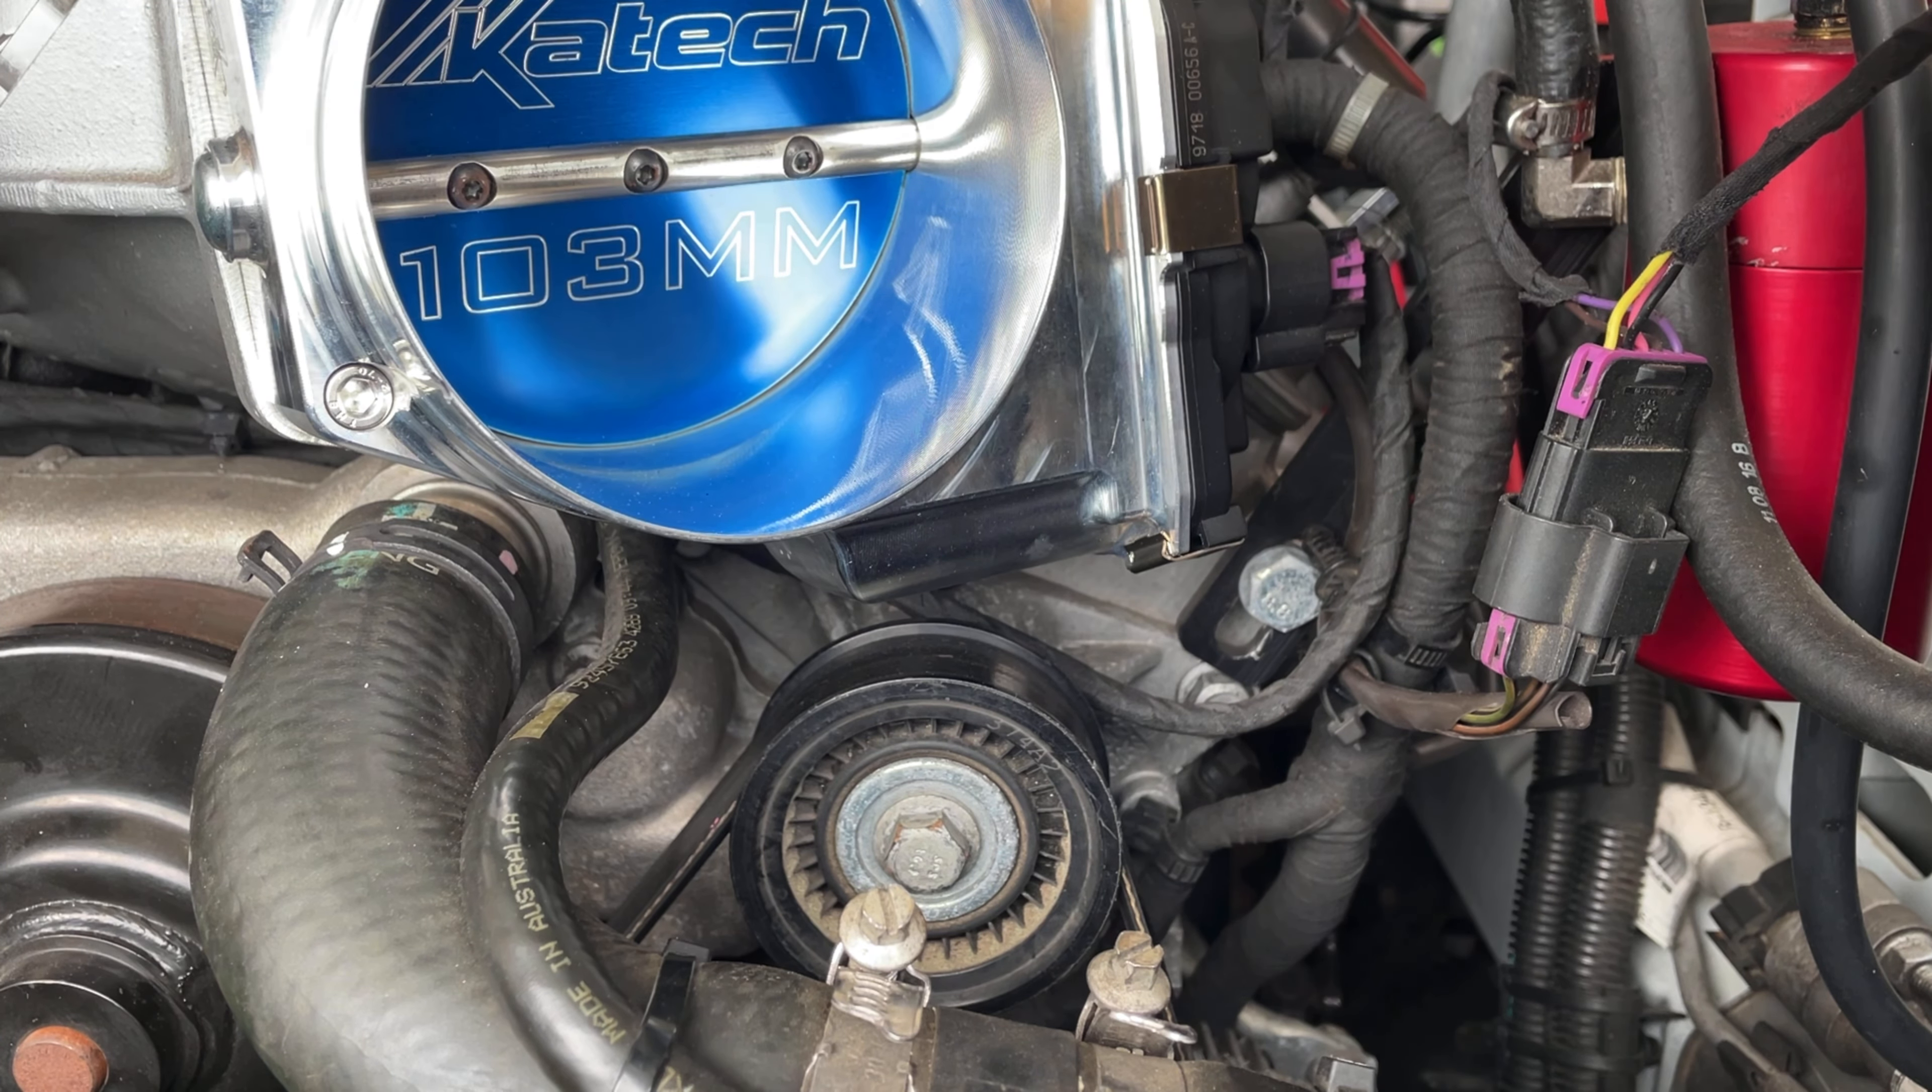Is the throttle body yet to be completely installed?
No.